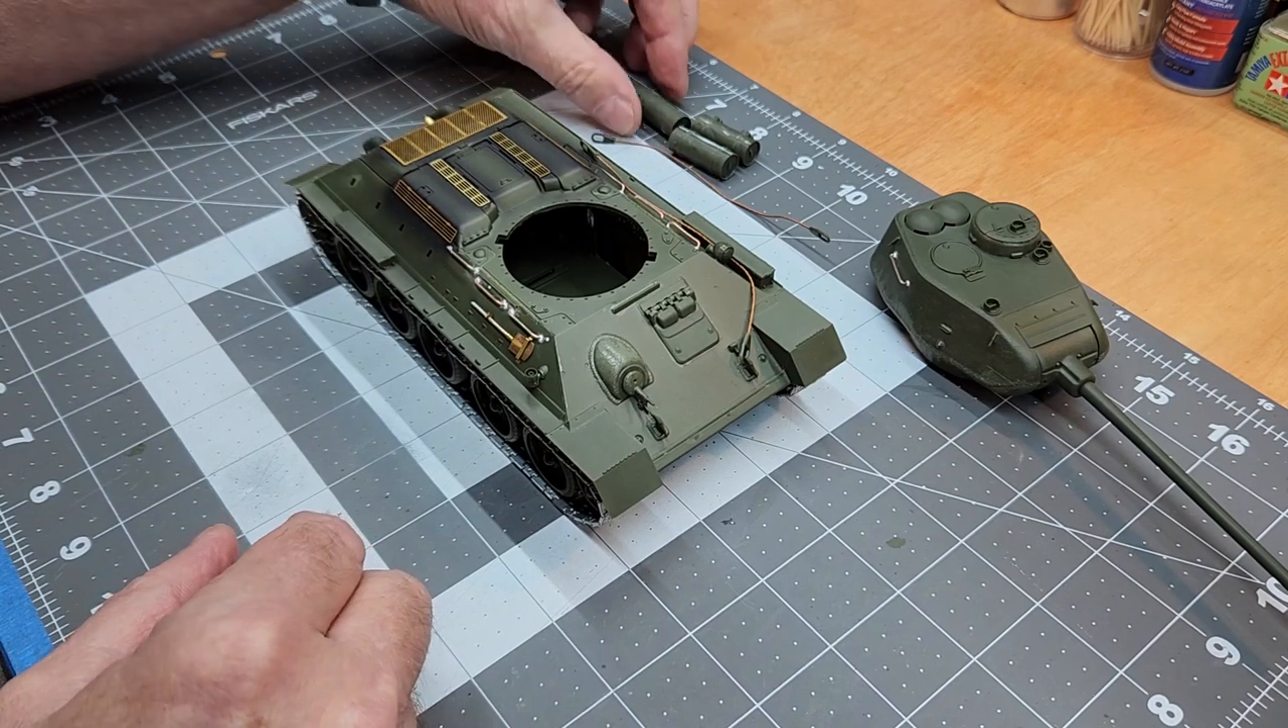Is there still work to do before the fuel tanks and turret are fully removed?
No.